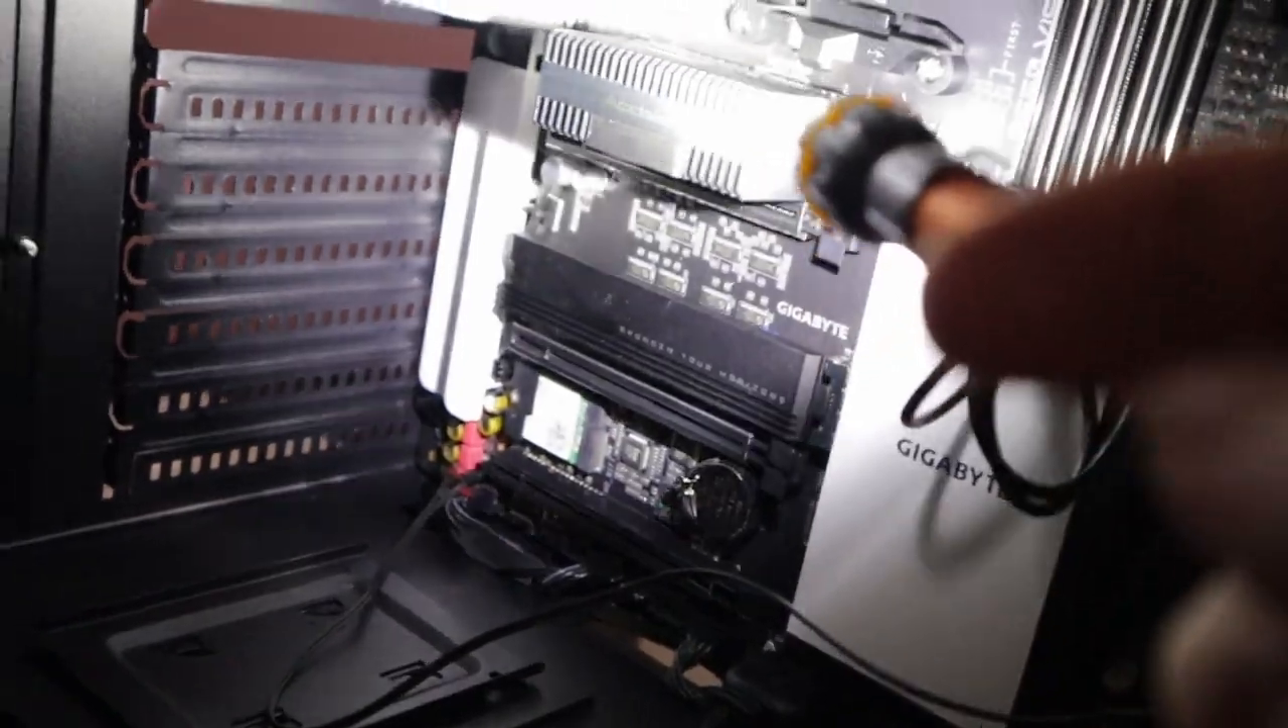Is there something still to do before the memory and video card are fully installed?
Yes.